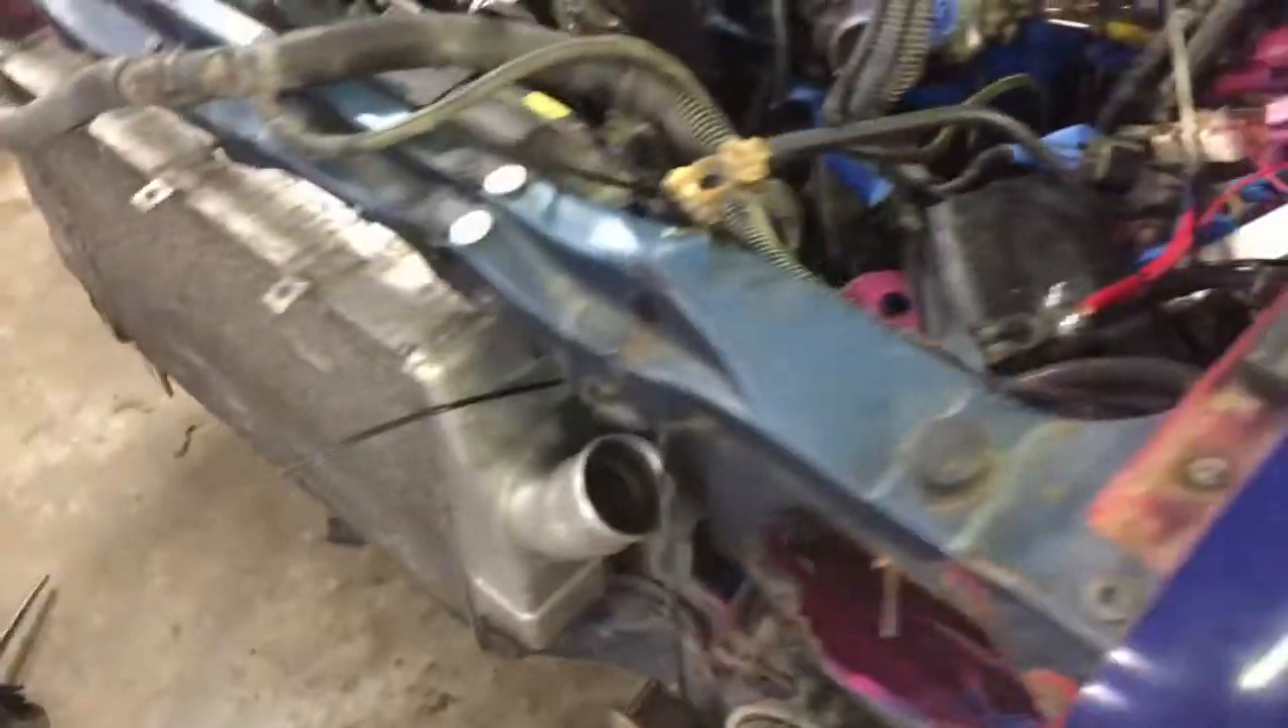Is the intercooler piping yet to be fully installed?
Yes.